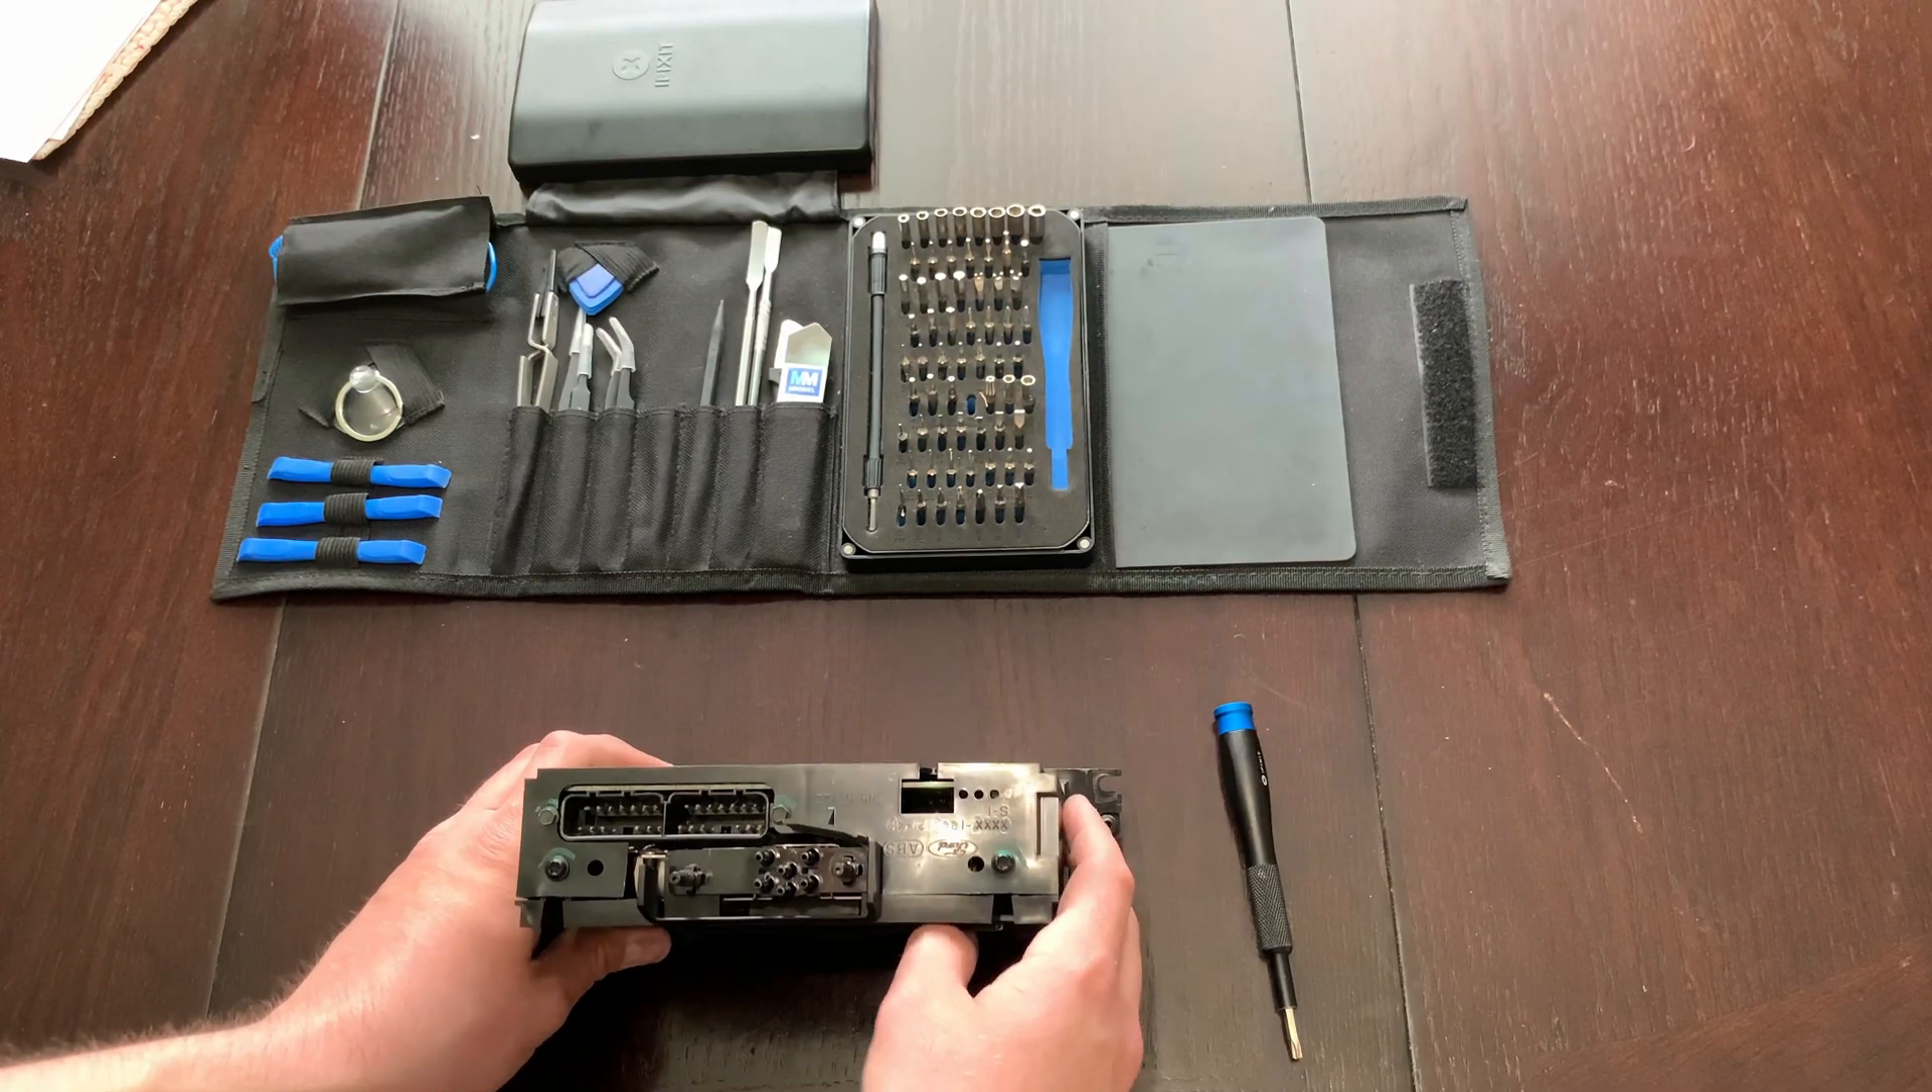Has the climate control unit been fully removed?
Yes.